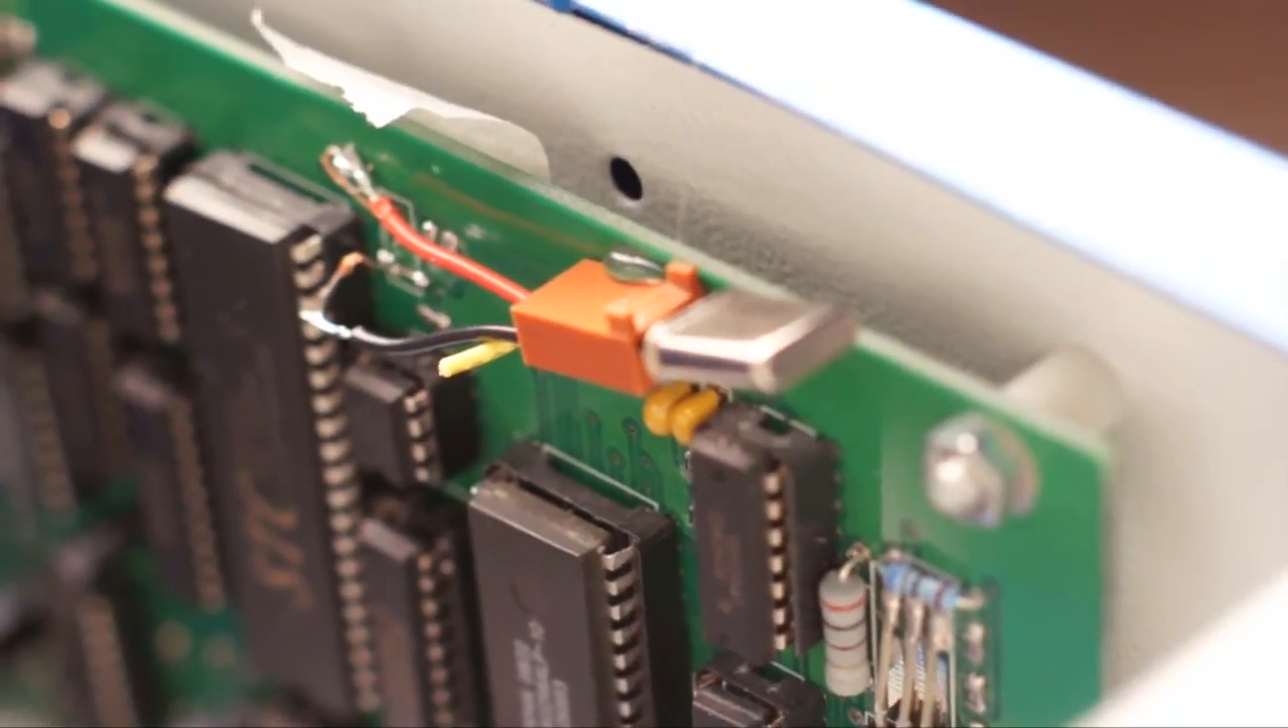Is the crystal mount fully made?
Yes.